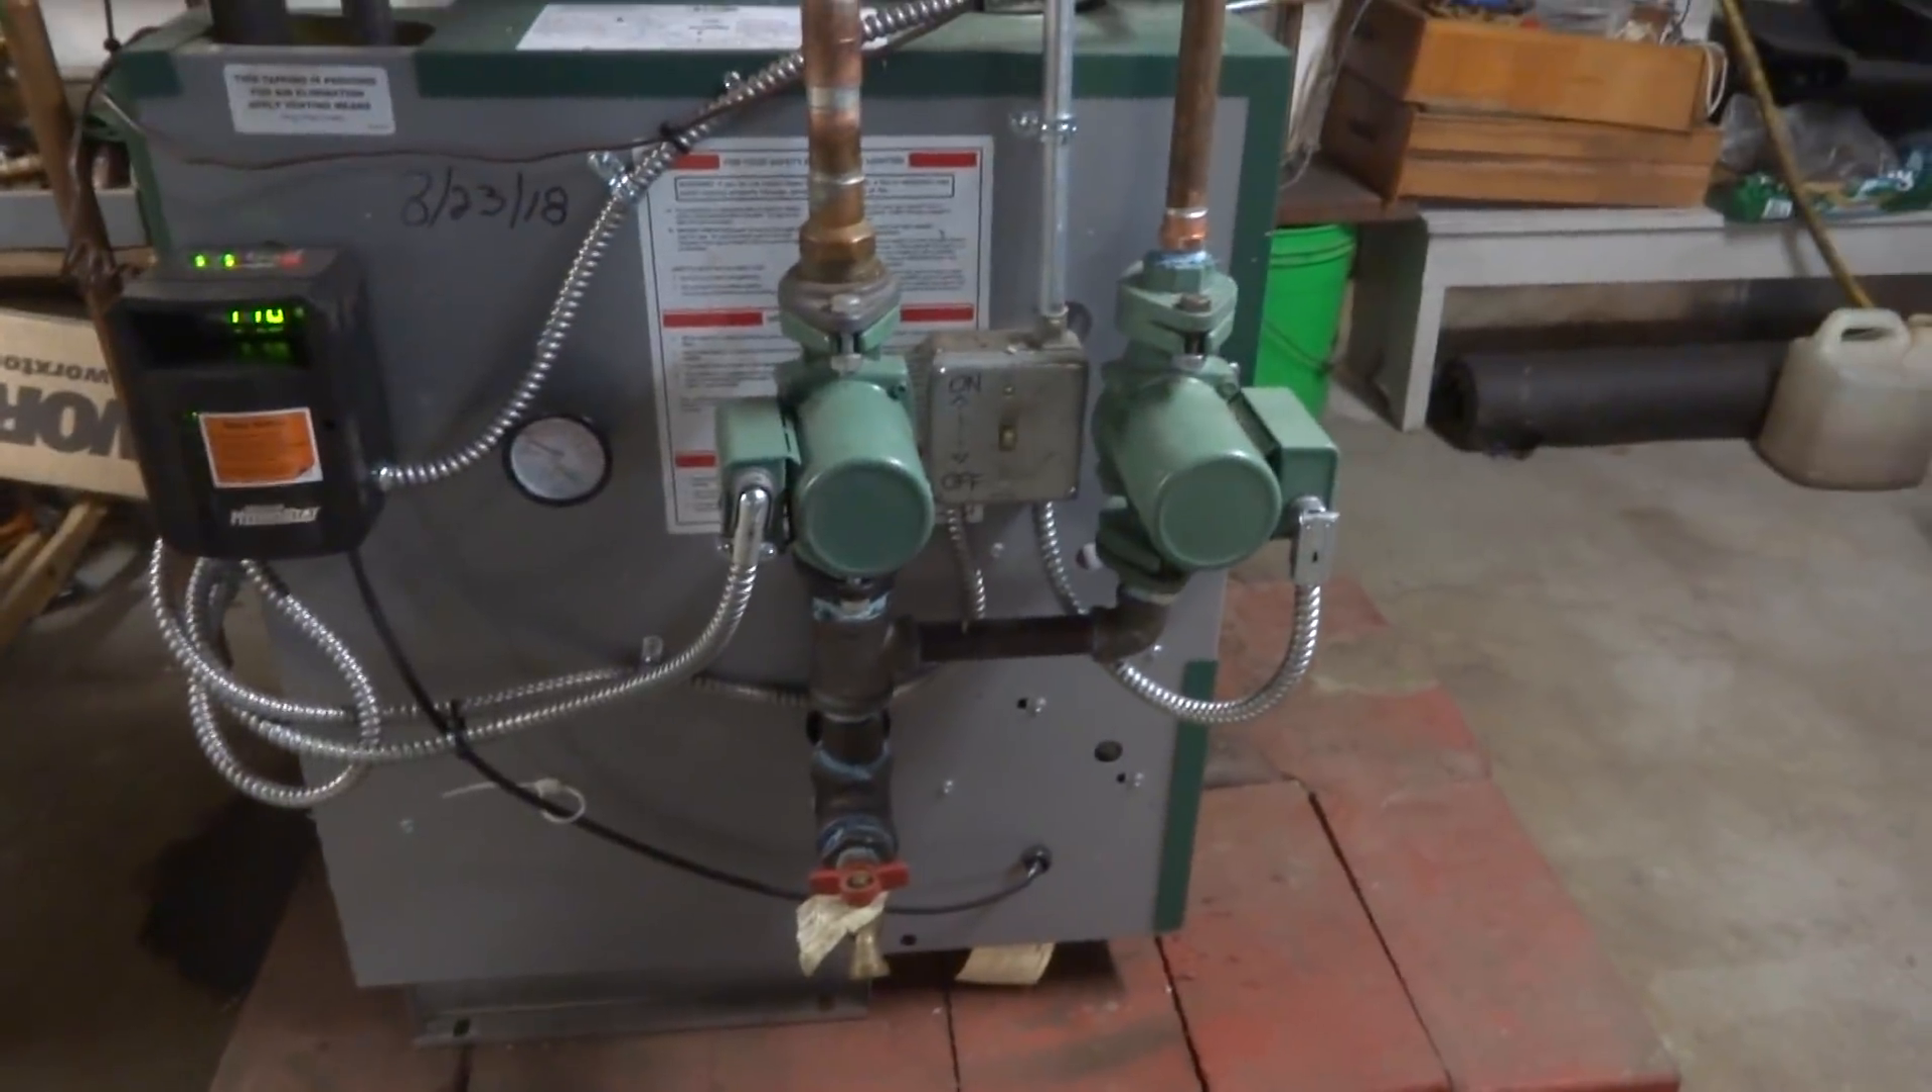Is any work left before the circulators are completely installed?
No.